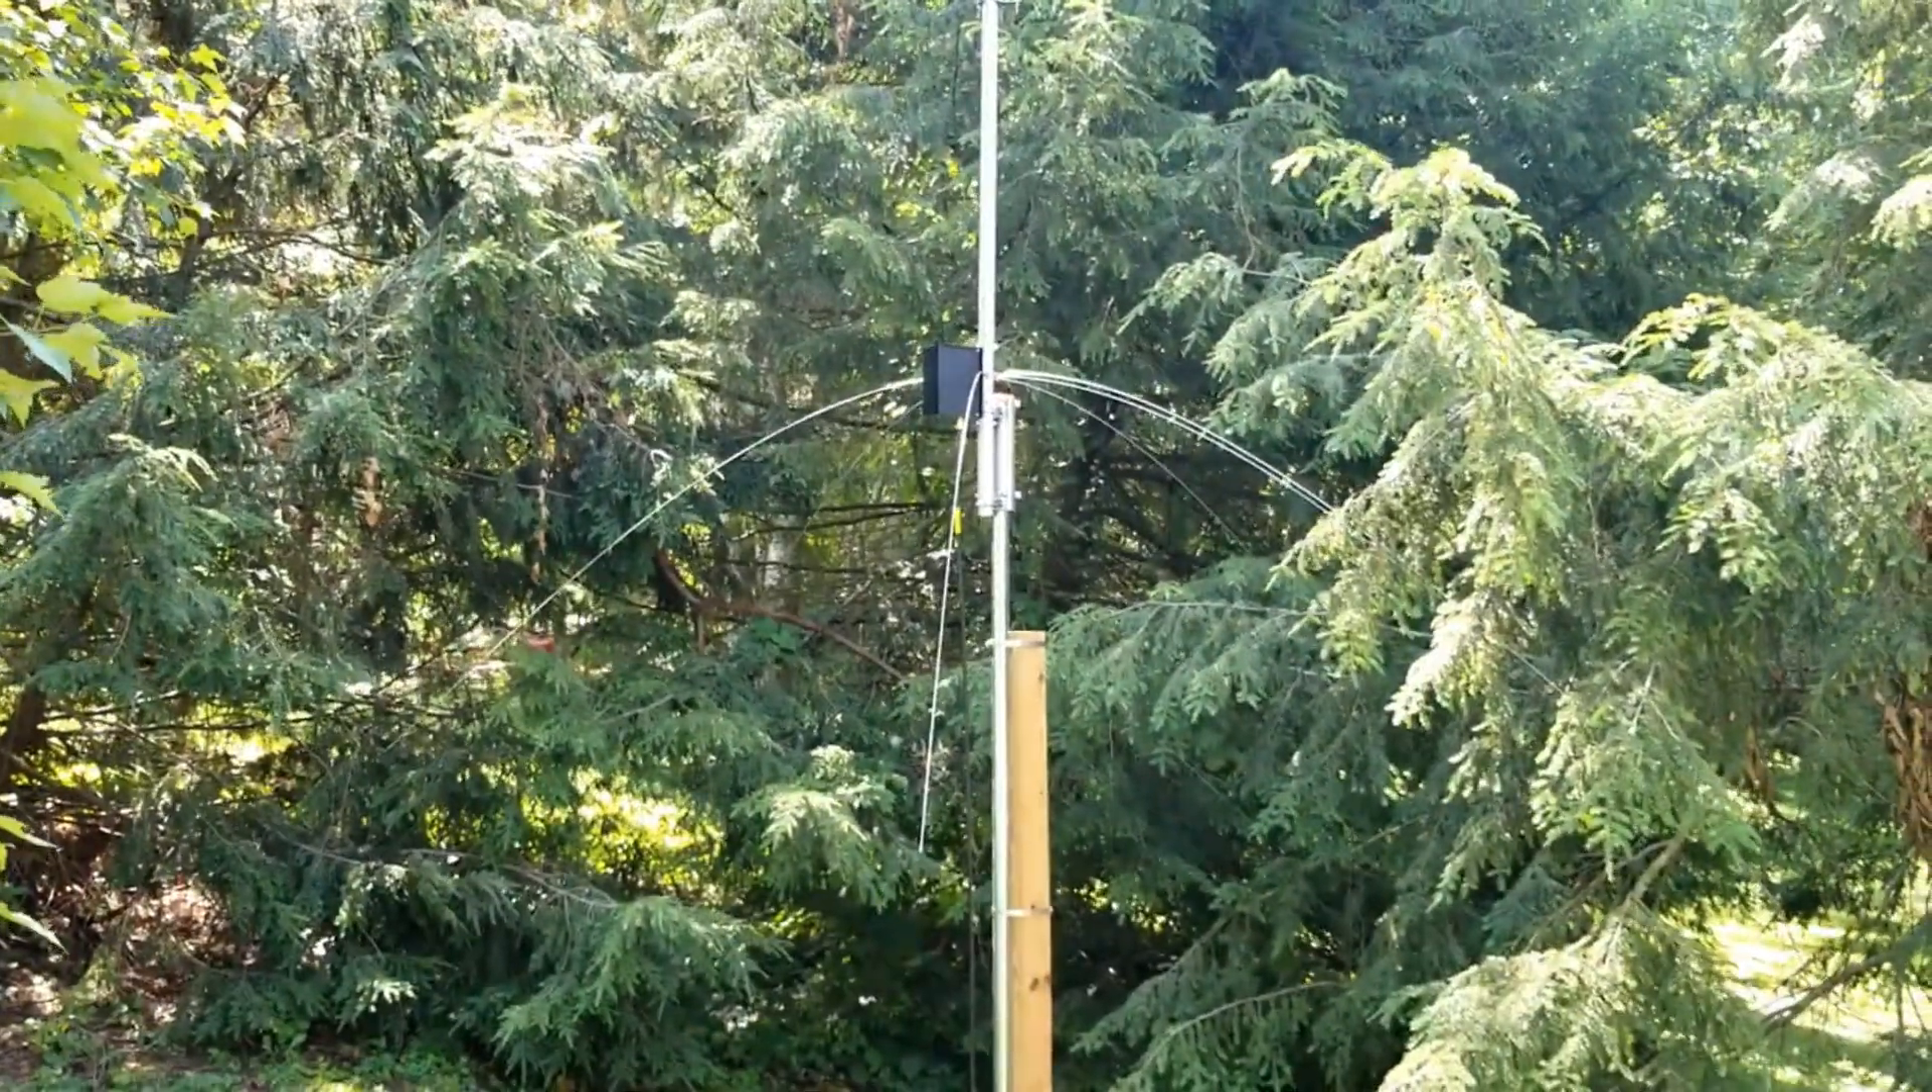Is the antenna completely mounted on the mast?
Yes.